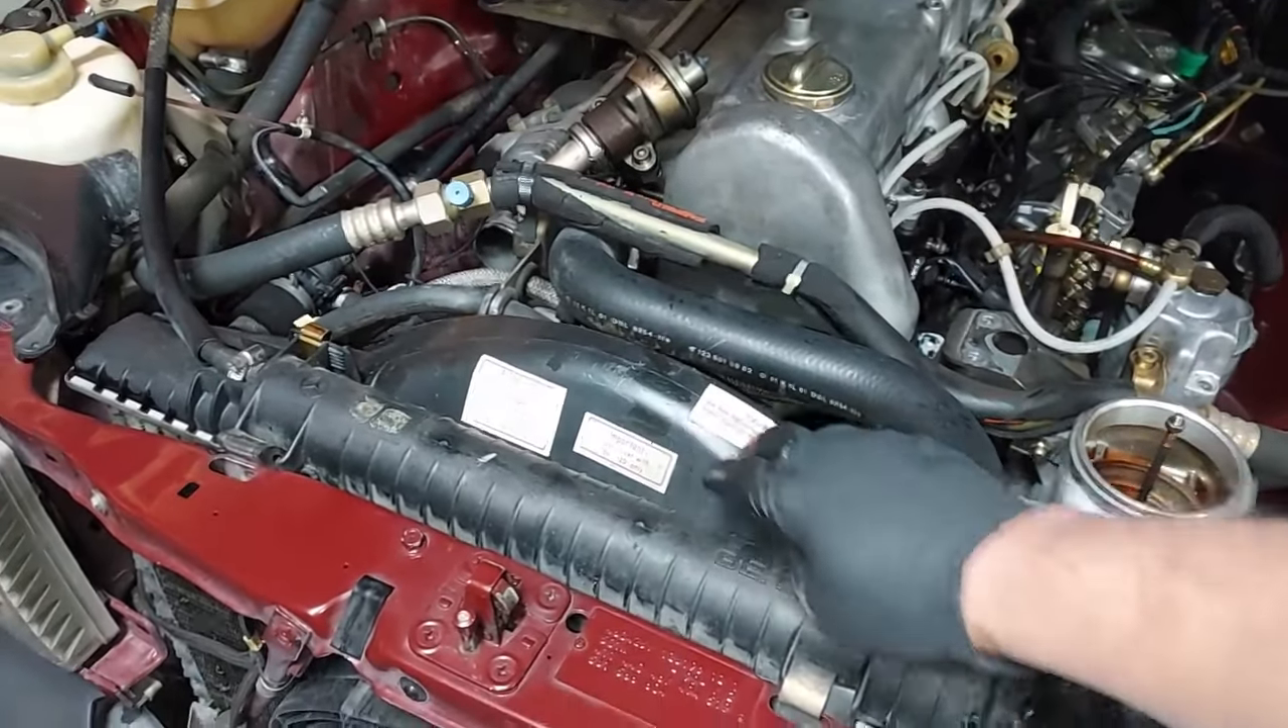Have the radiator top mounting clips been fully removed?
No.